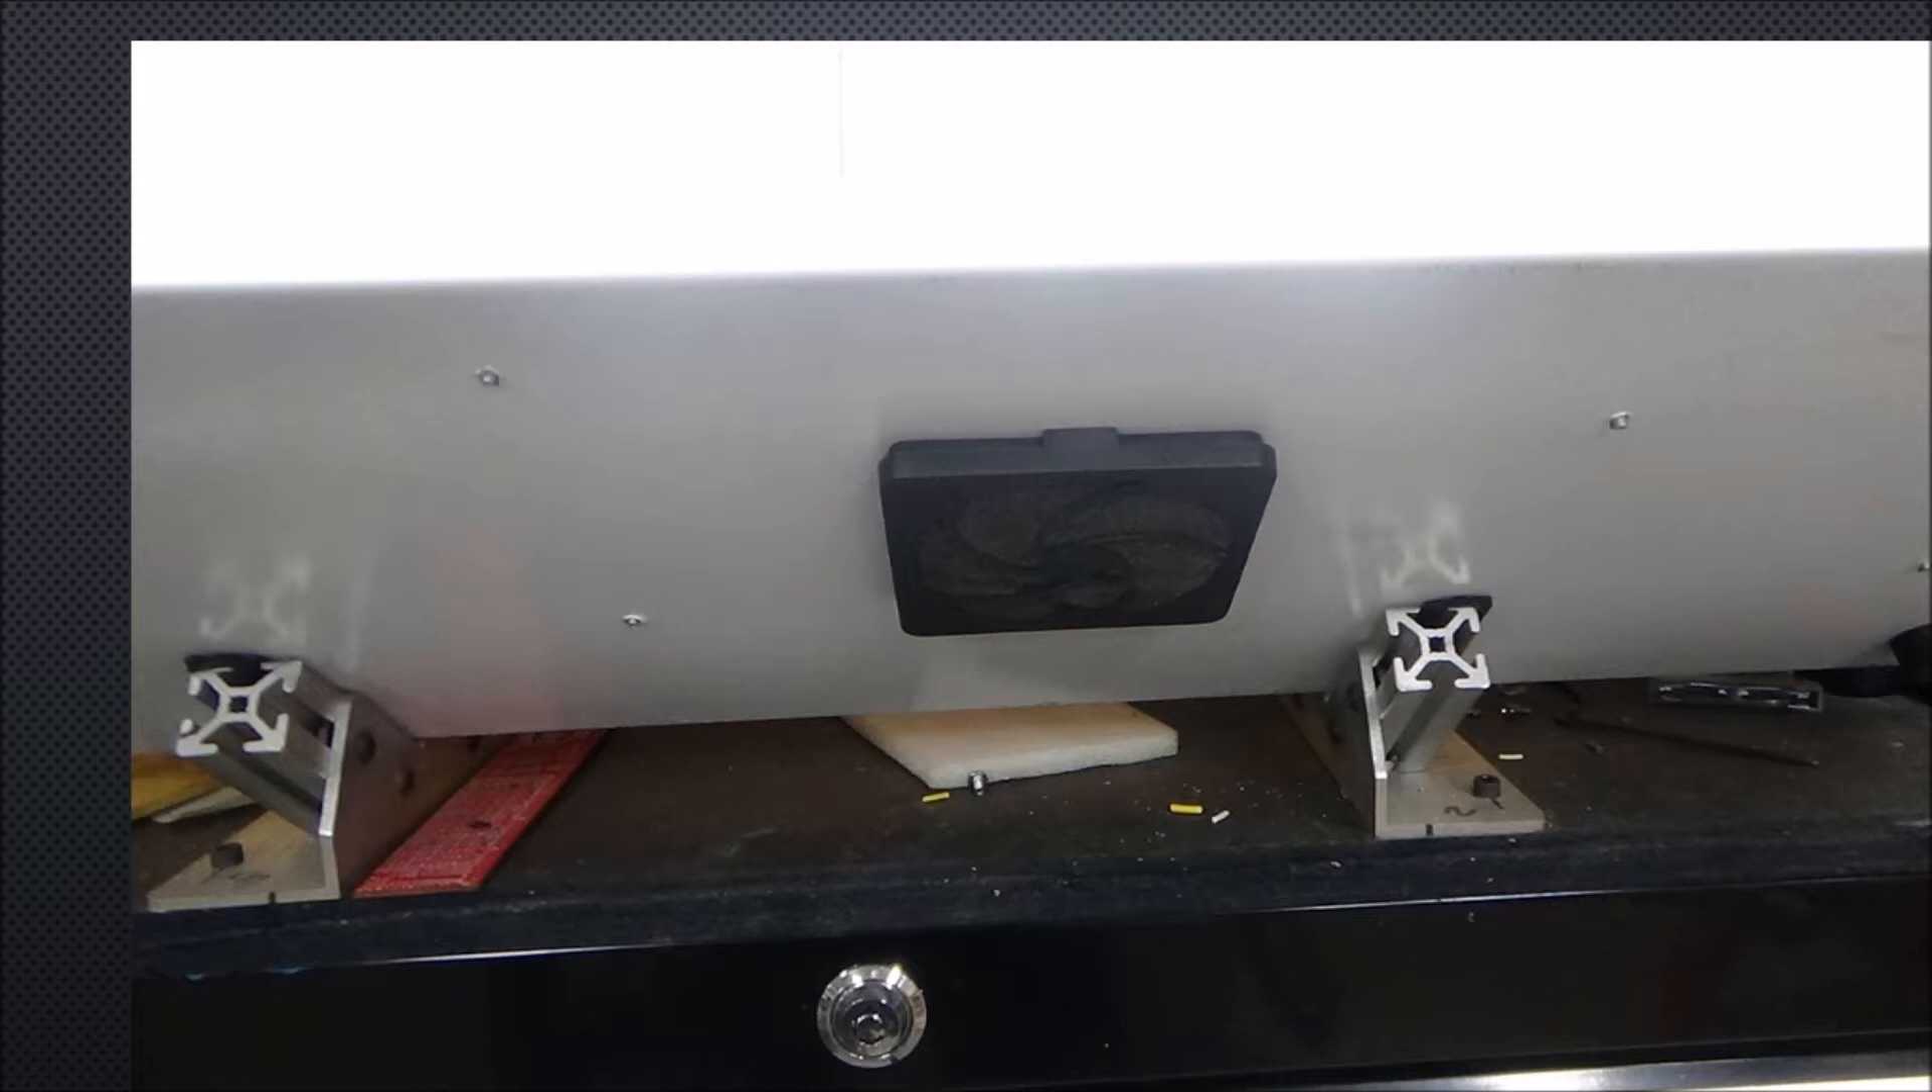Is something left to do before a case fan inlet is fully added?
No.